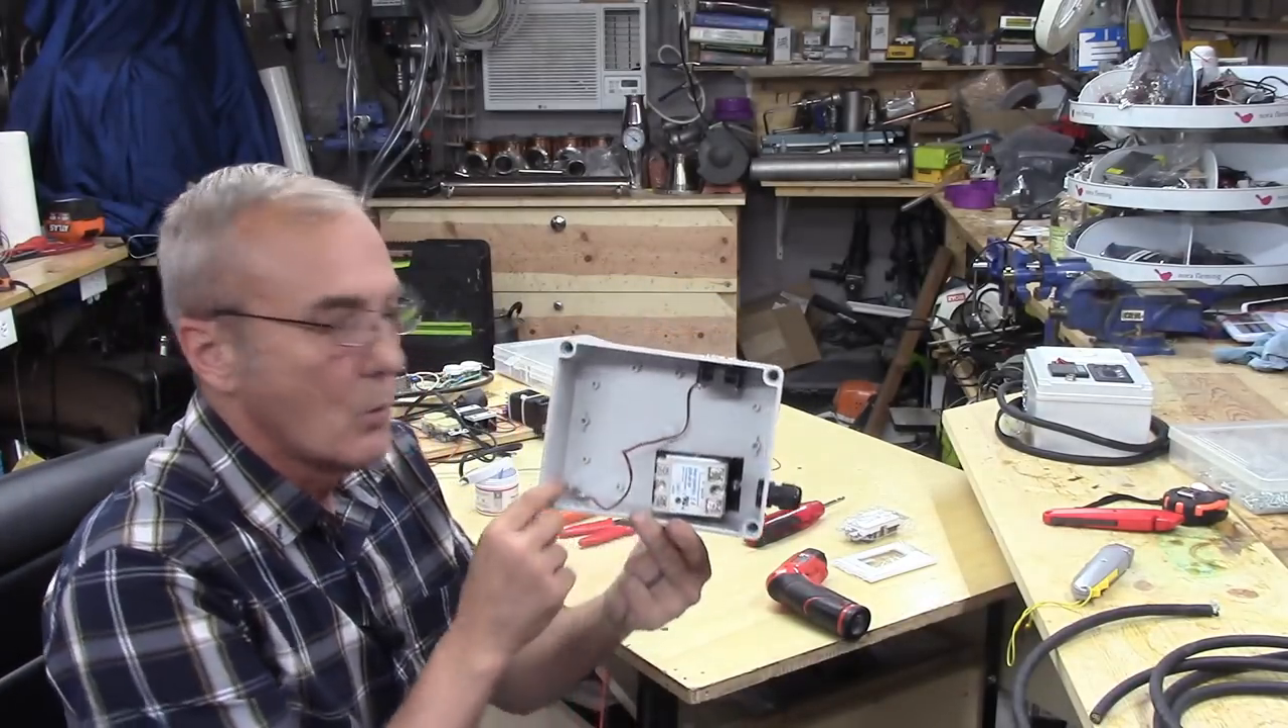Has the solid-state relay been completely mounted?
Yes.